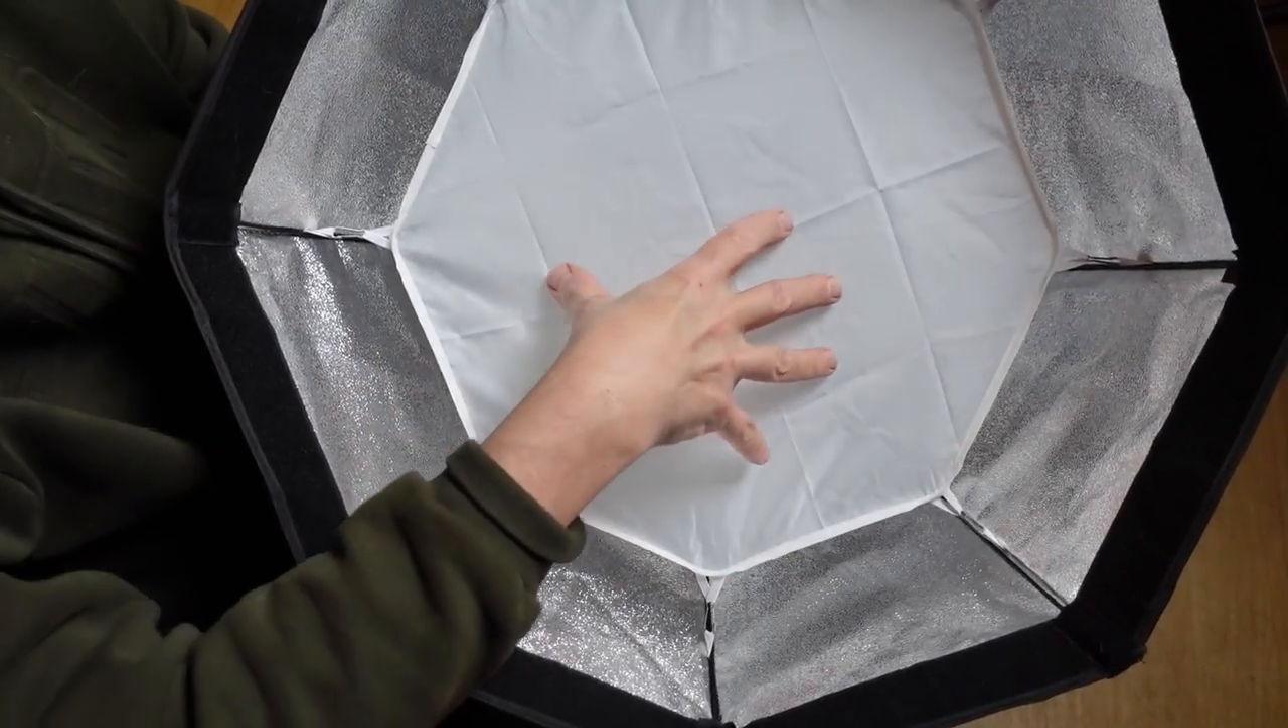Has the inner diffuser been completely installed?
Yes.